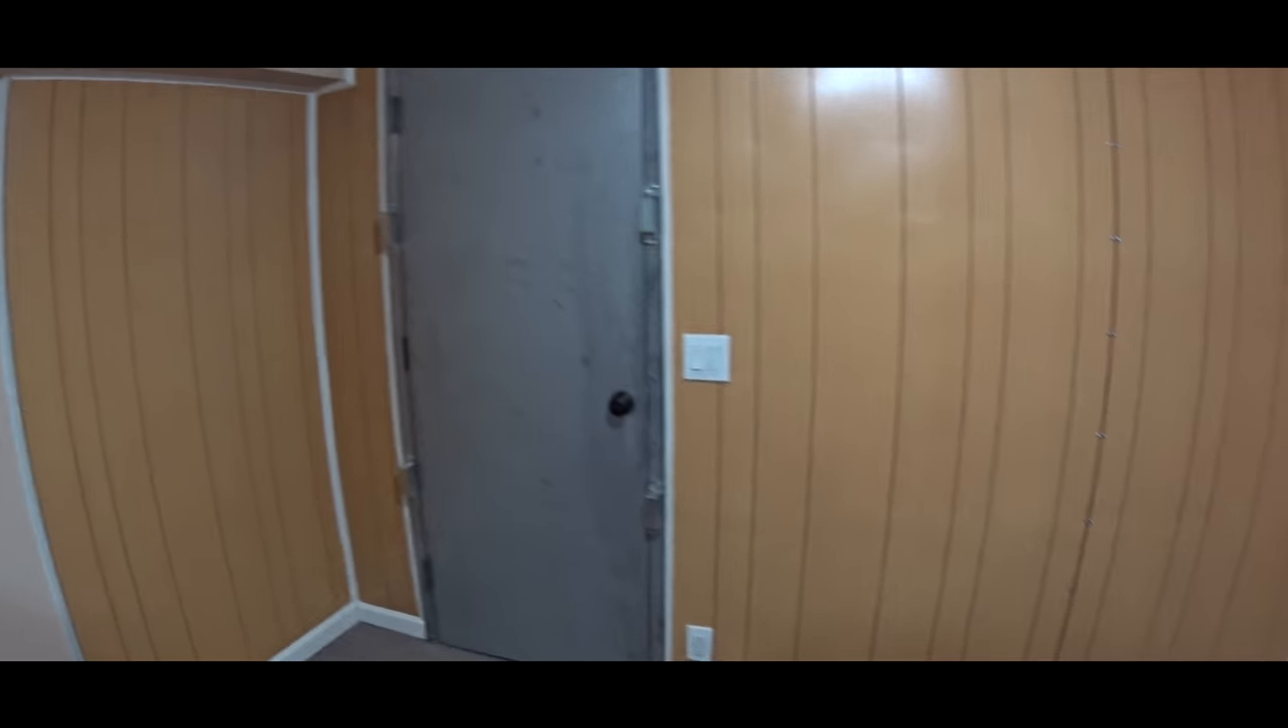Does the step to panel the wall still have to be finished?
No.